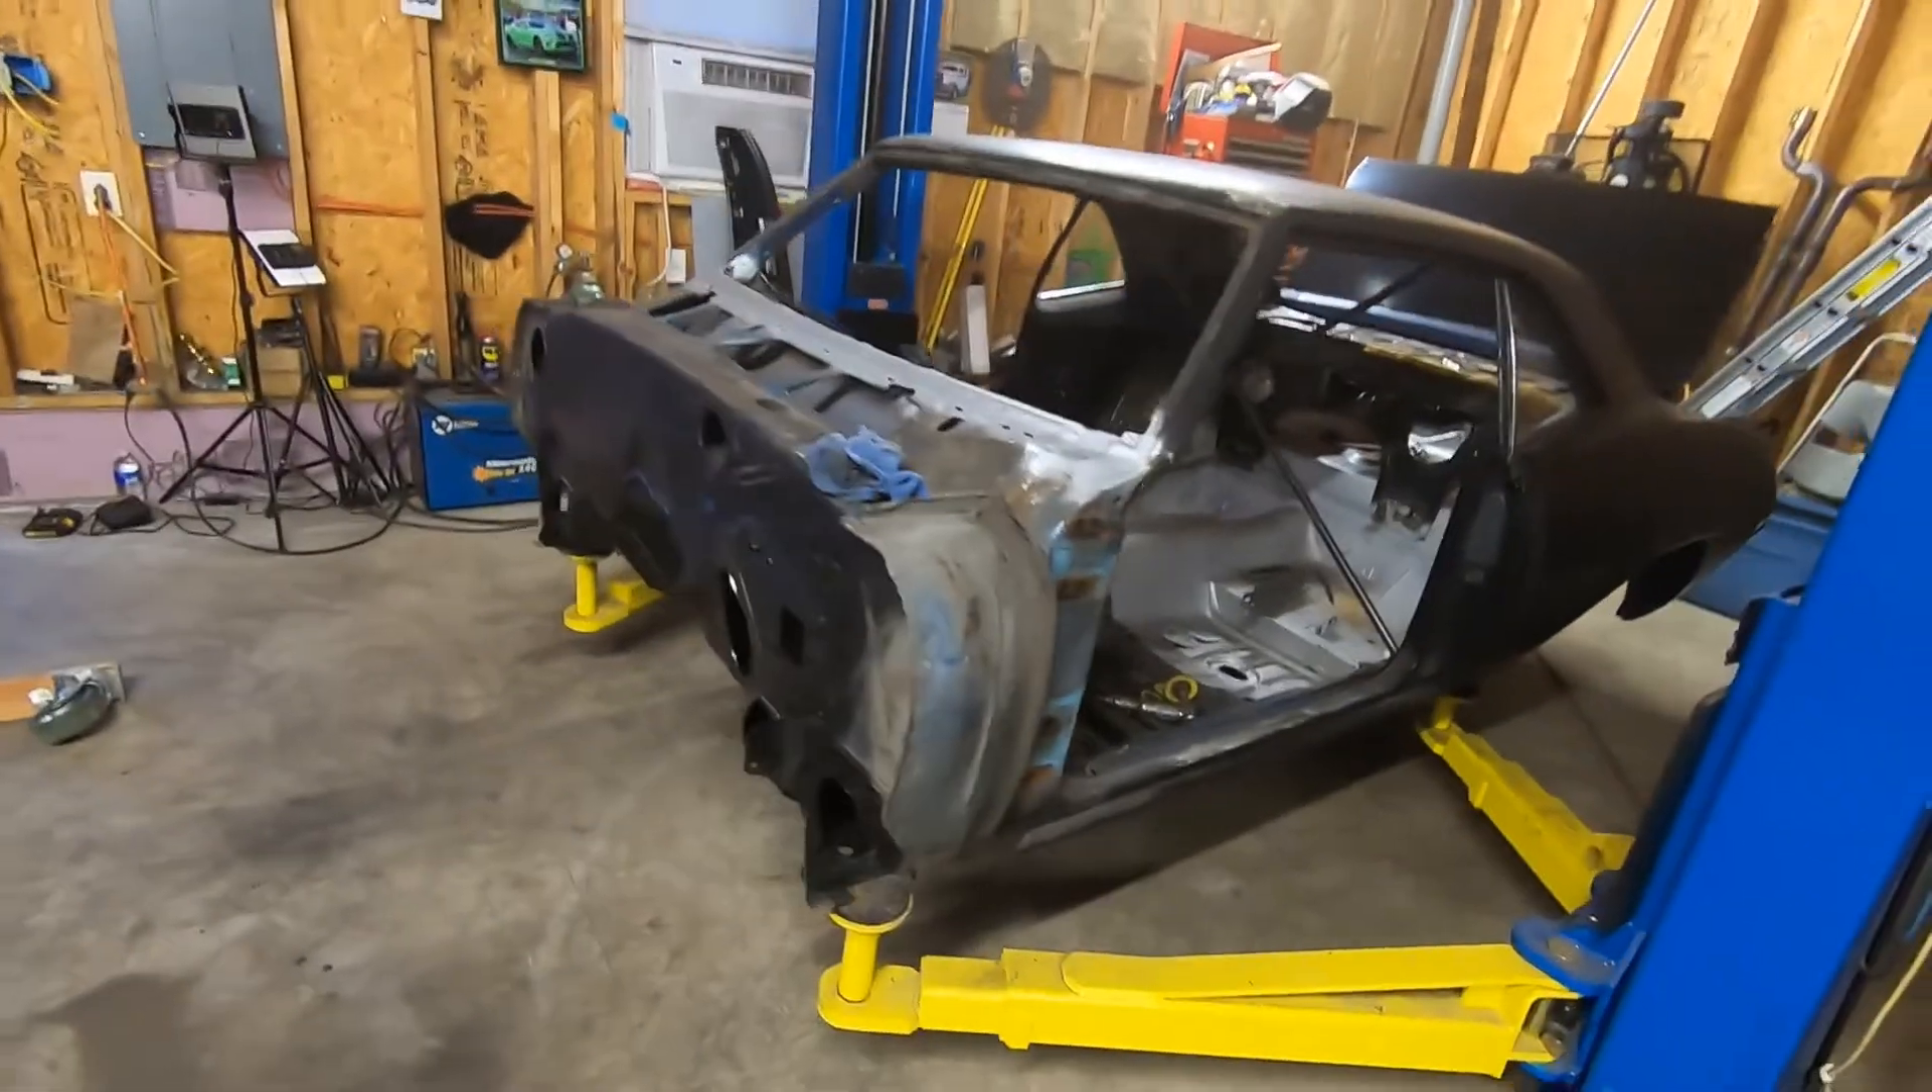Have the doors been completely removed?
Yes.